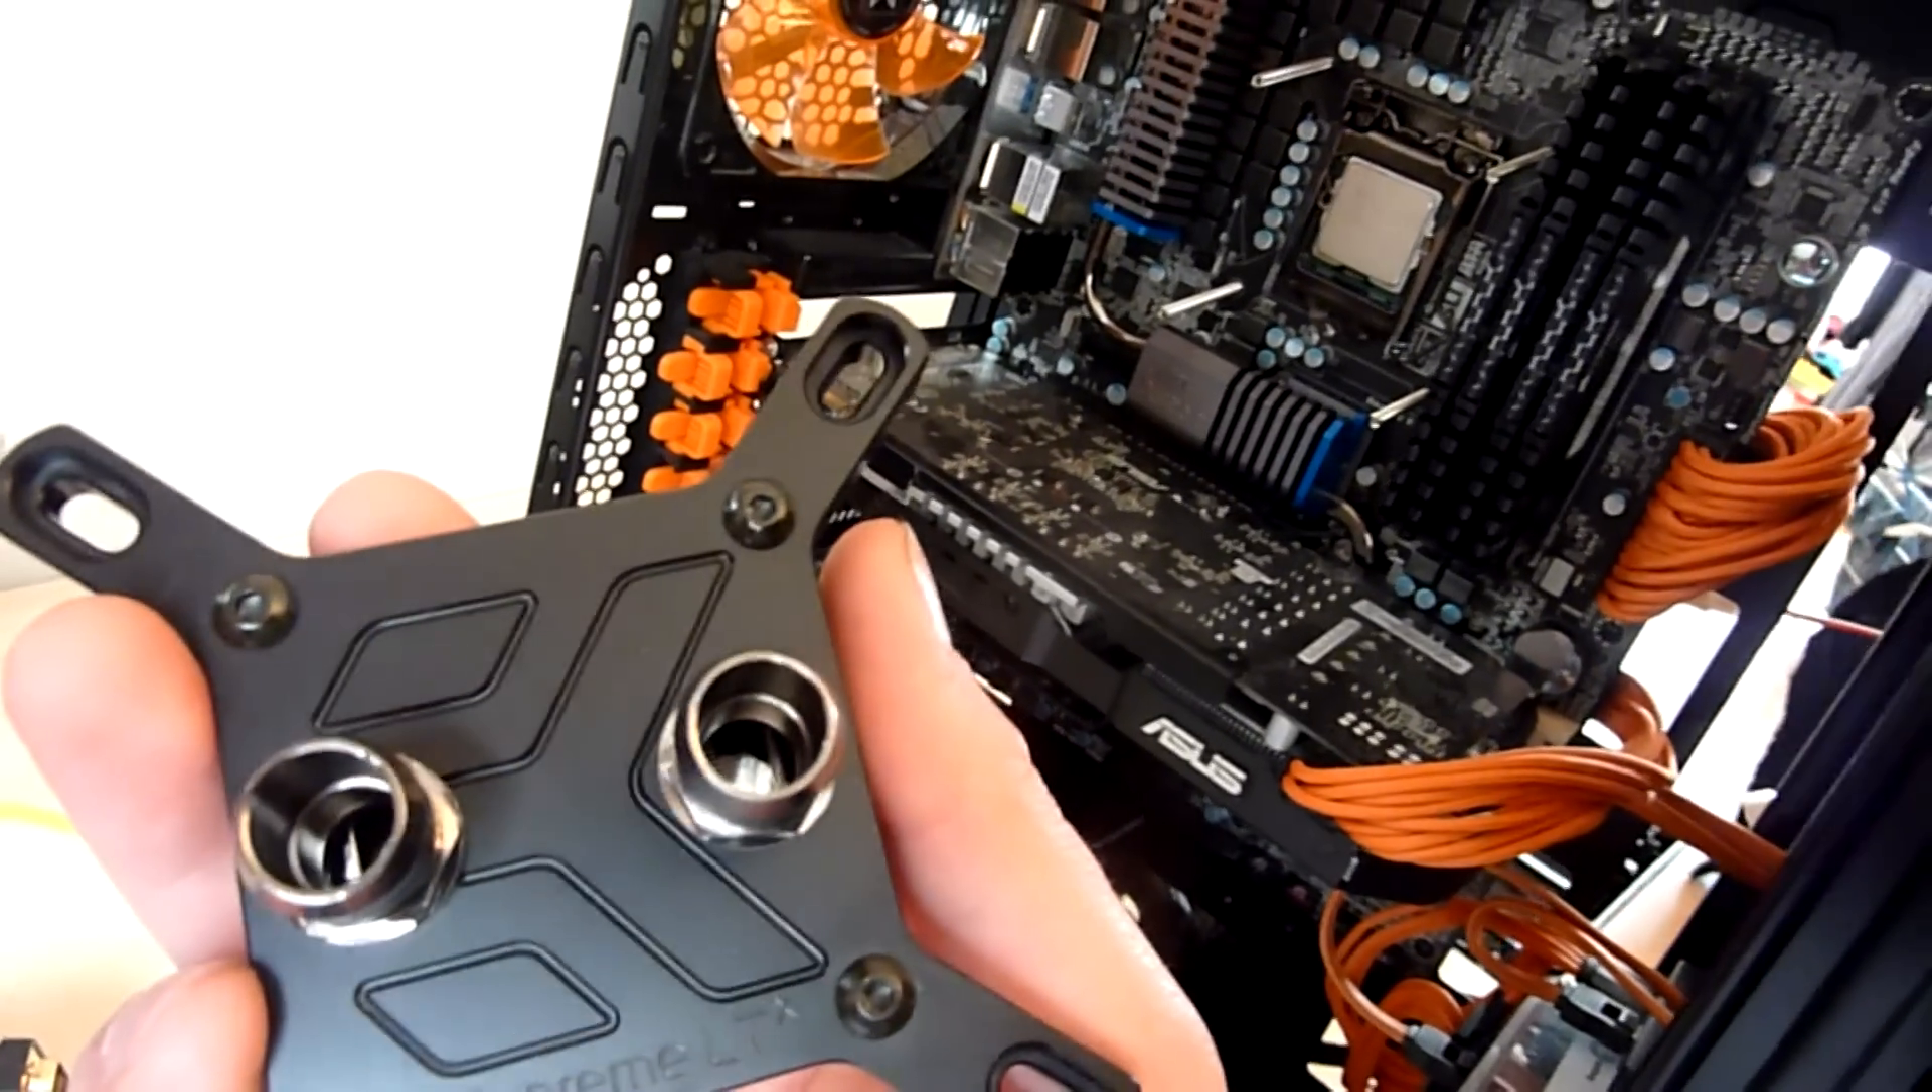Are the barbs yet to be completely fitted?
No.